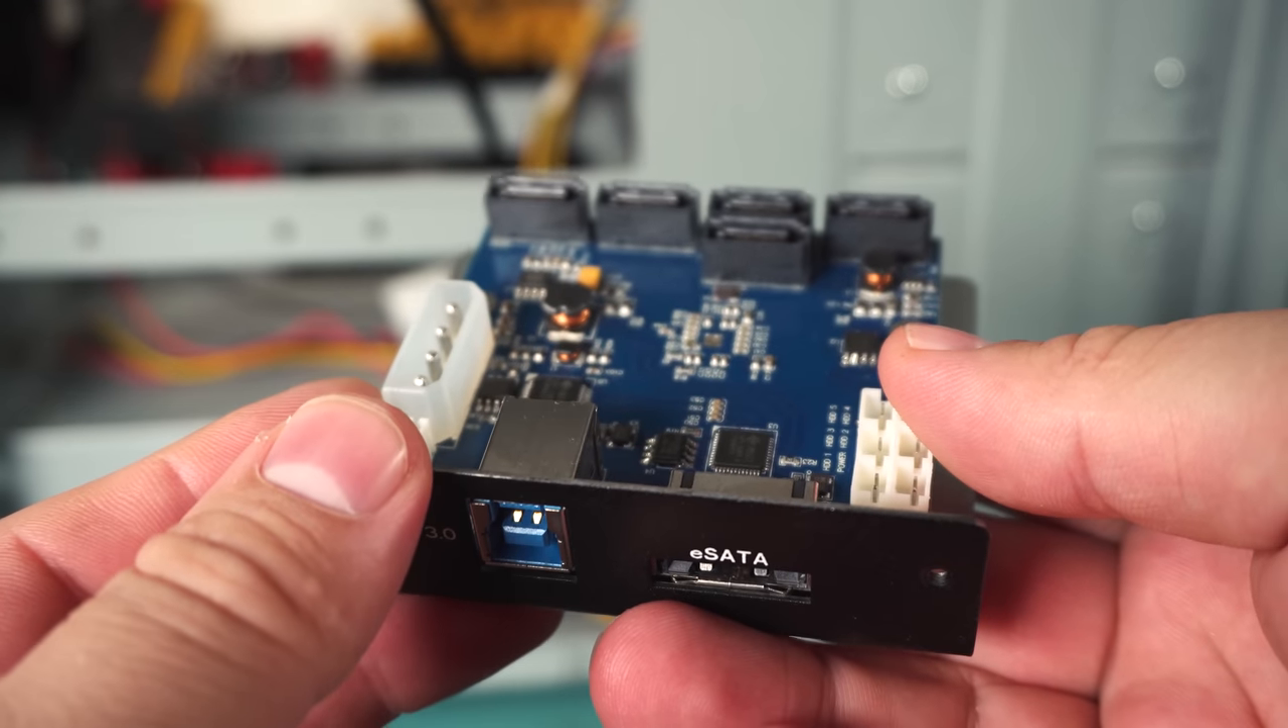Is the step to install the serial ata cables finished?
No.